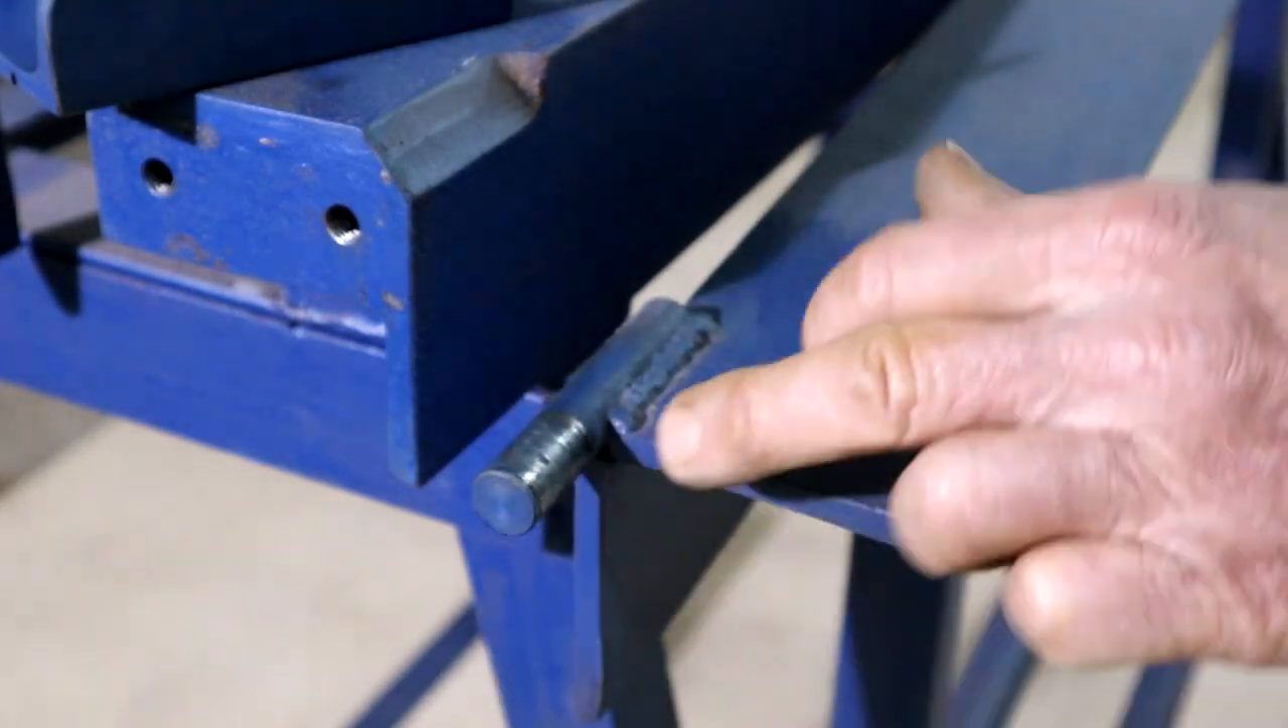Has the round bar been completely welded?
Yes.